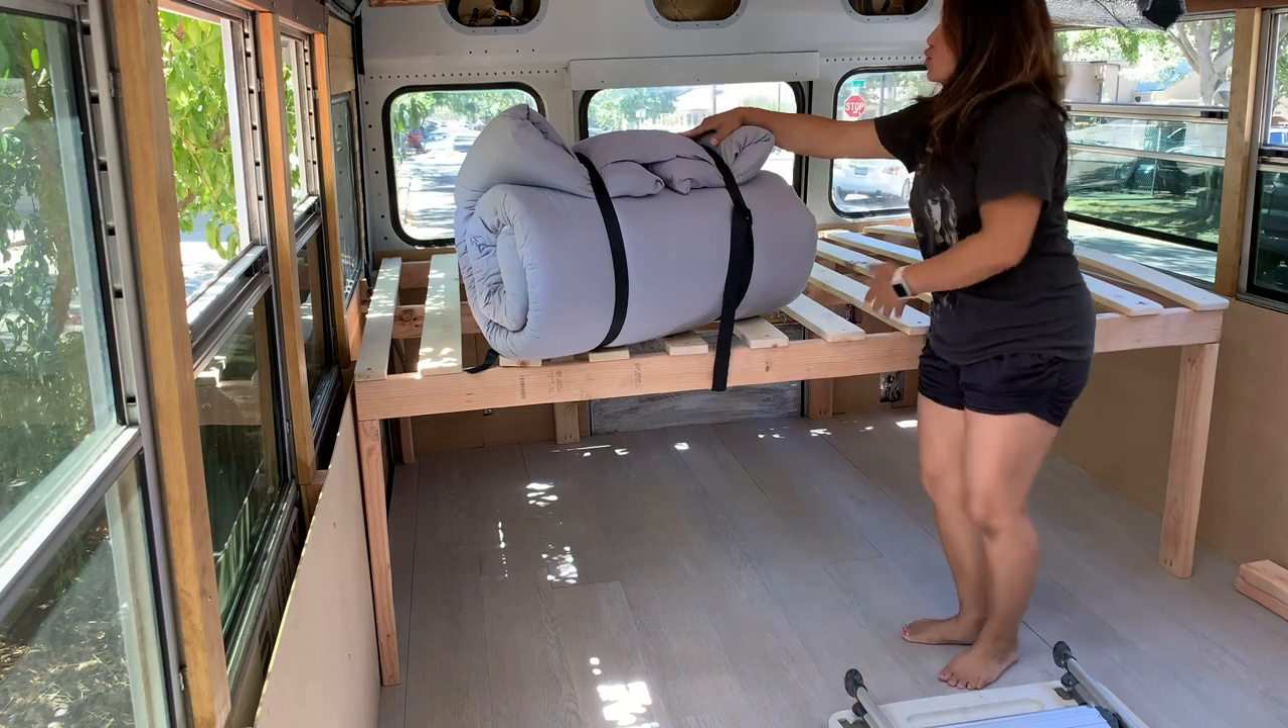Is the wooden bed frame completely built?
Yes.